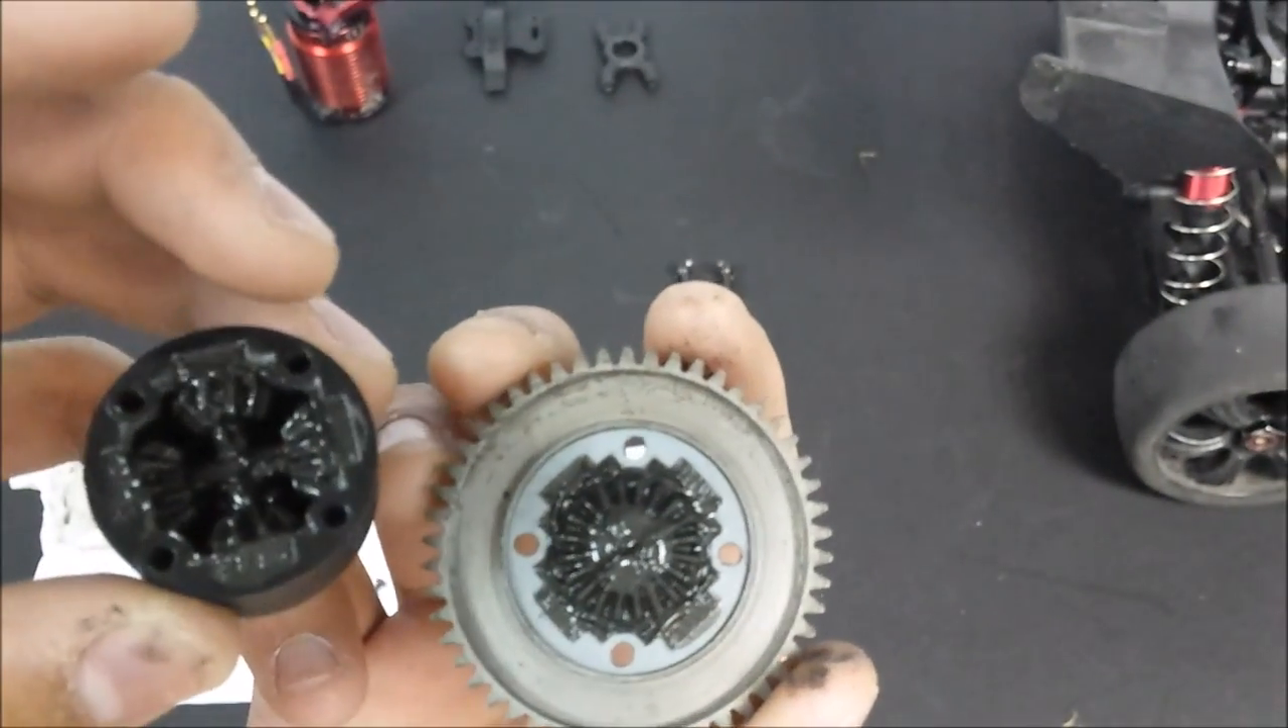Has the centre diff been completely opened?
Yes.